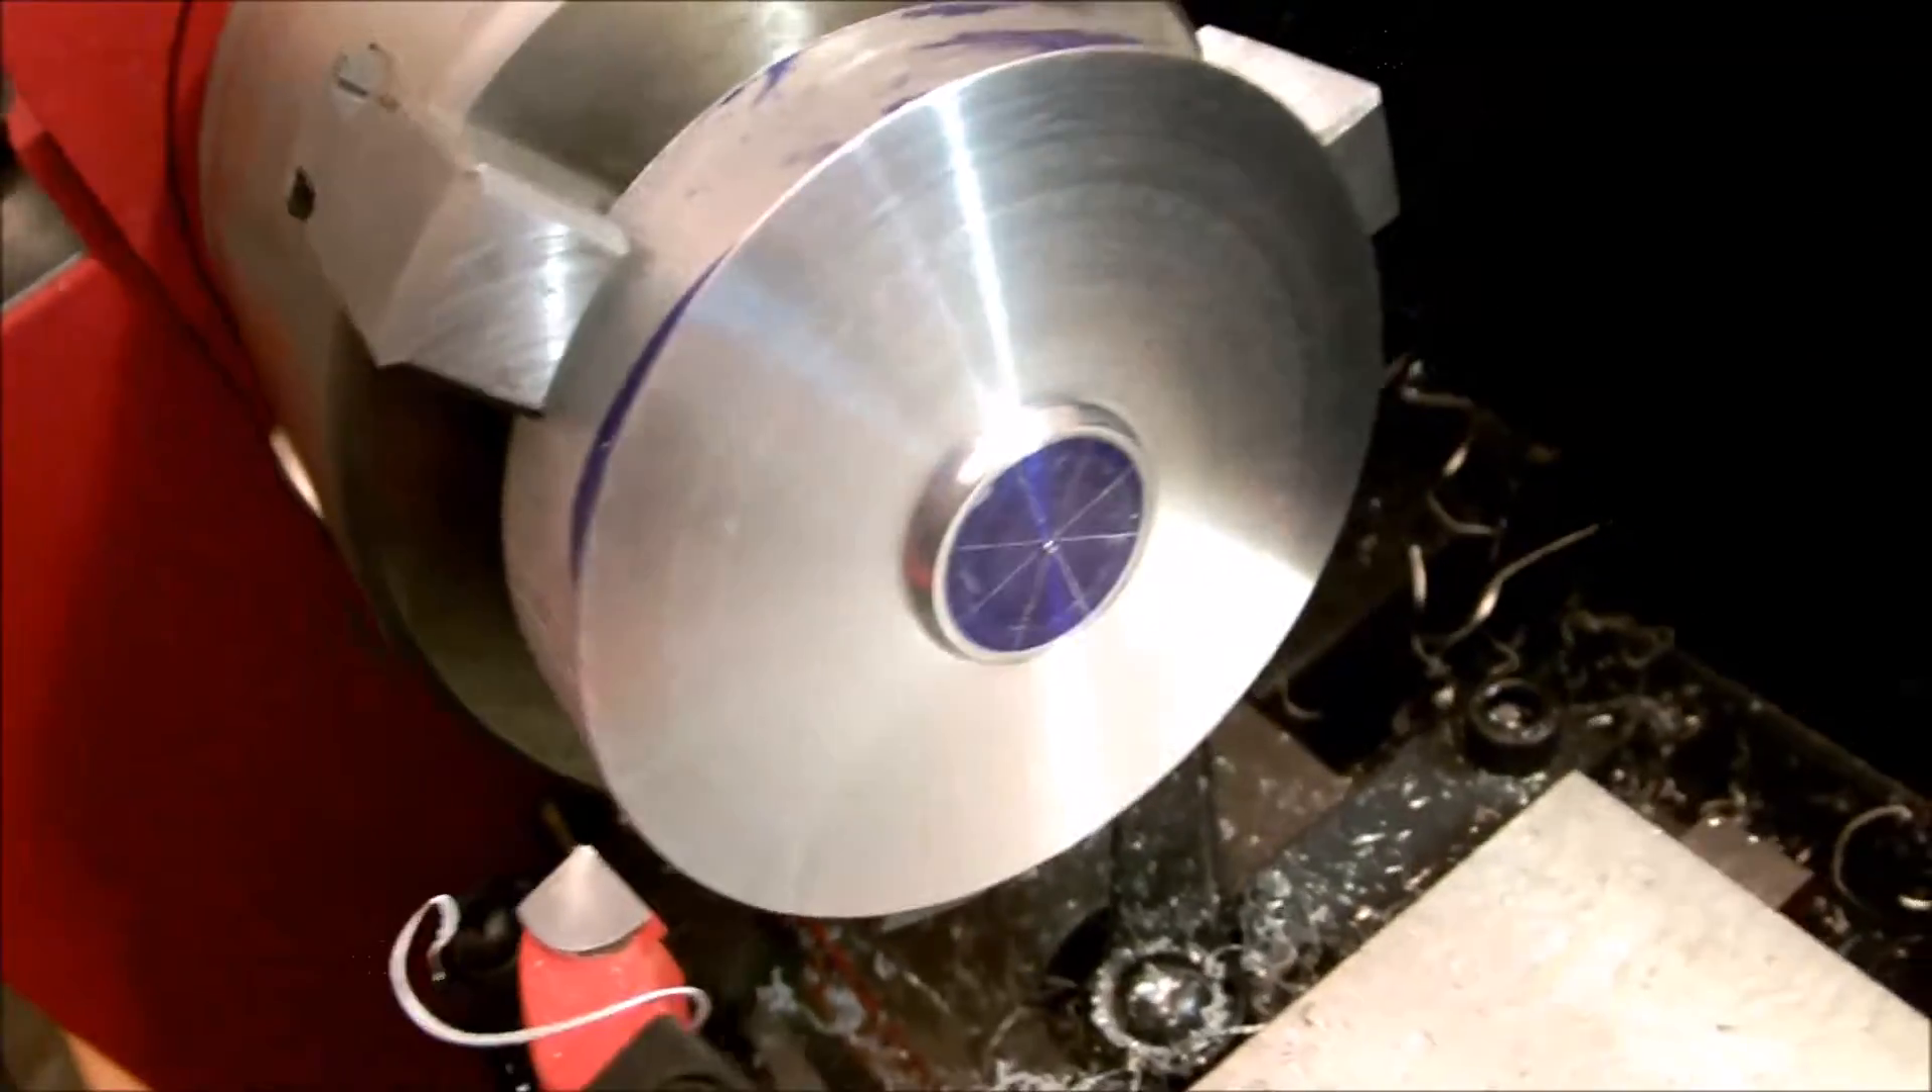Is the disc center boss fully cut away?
No.